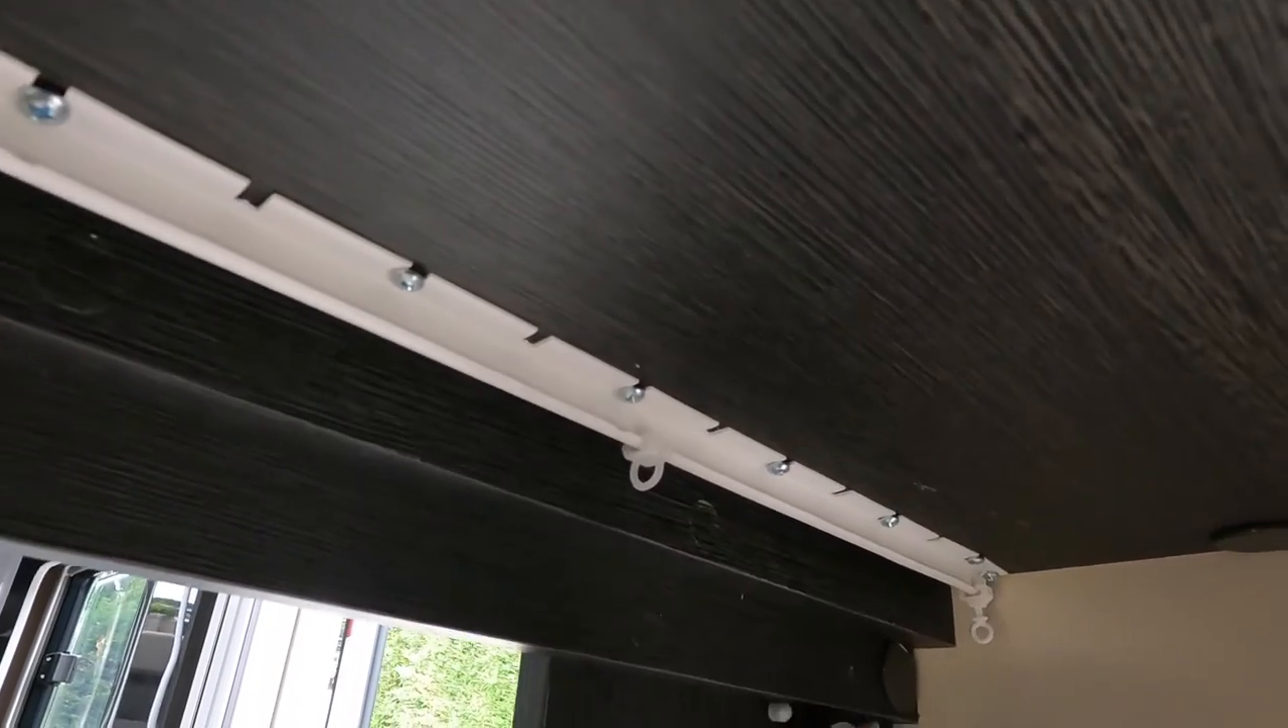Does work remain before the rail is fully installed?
No.